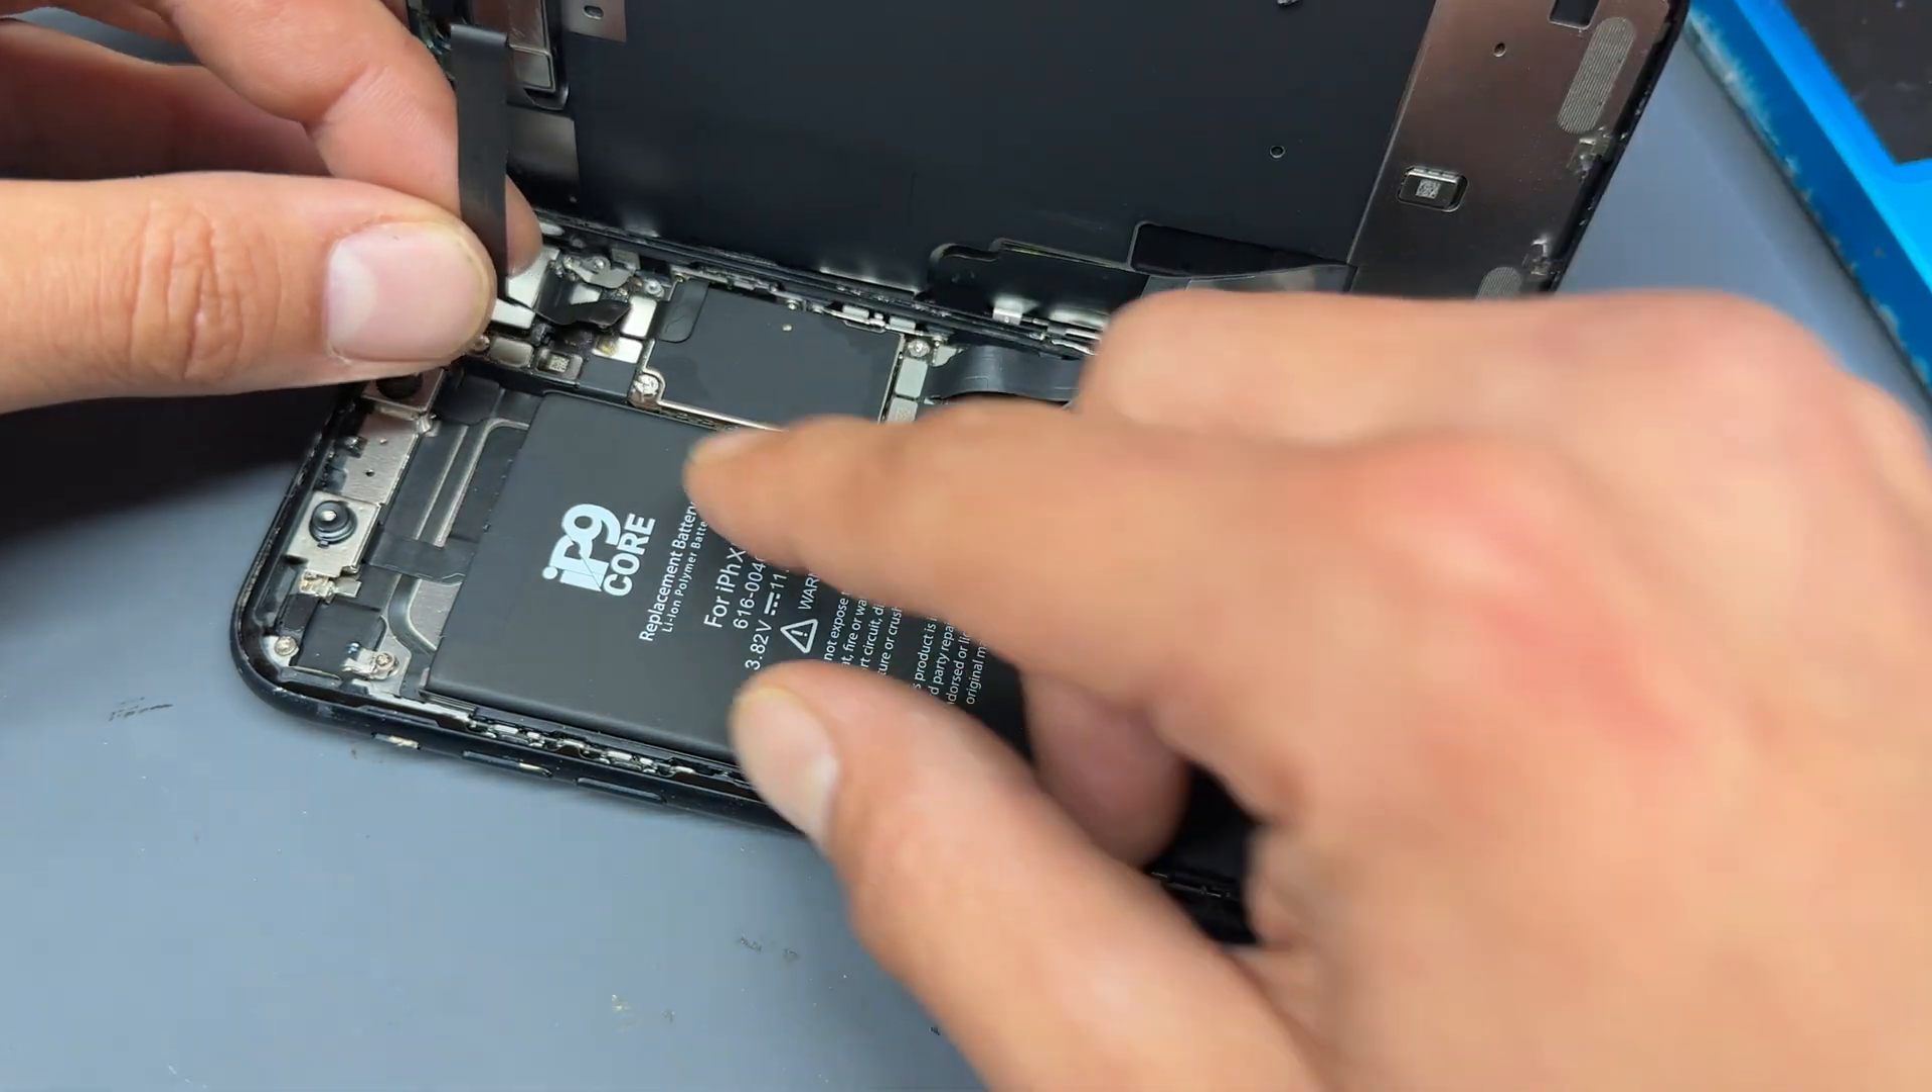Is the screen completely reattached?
No.